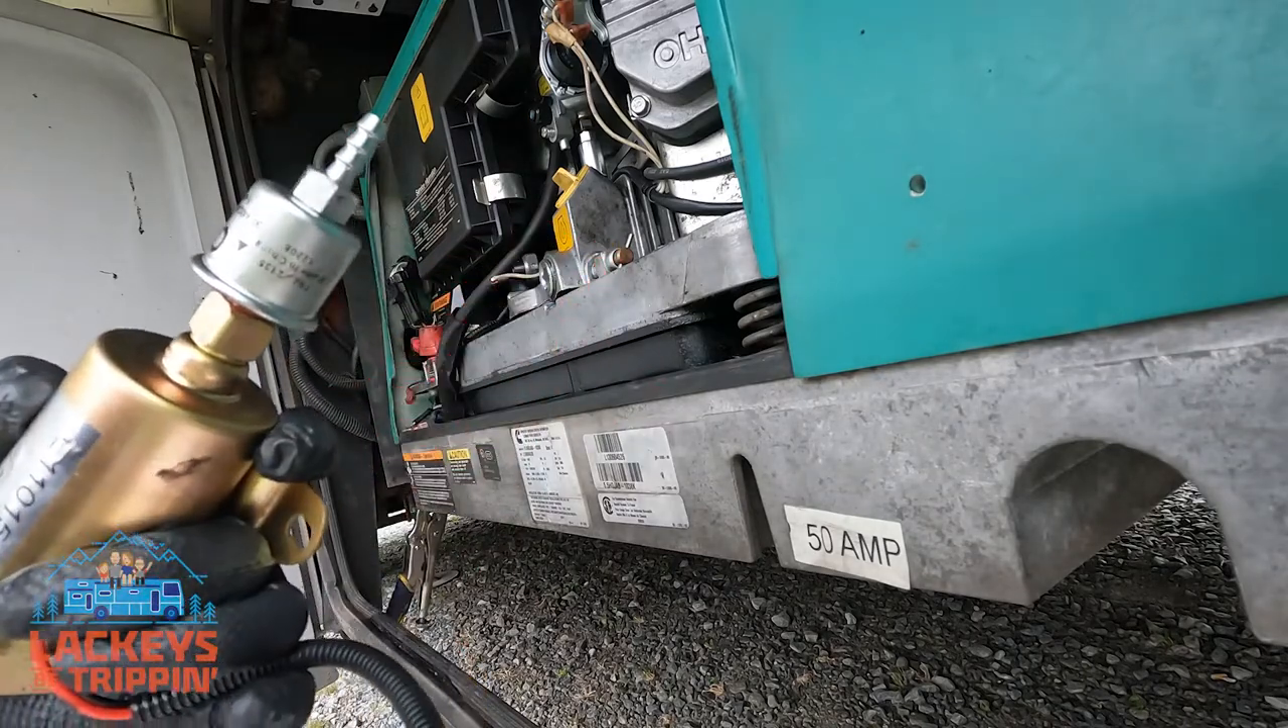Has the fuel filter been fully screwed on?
Yes.